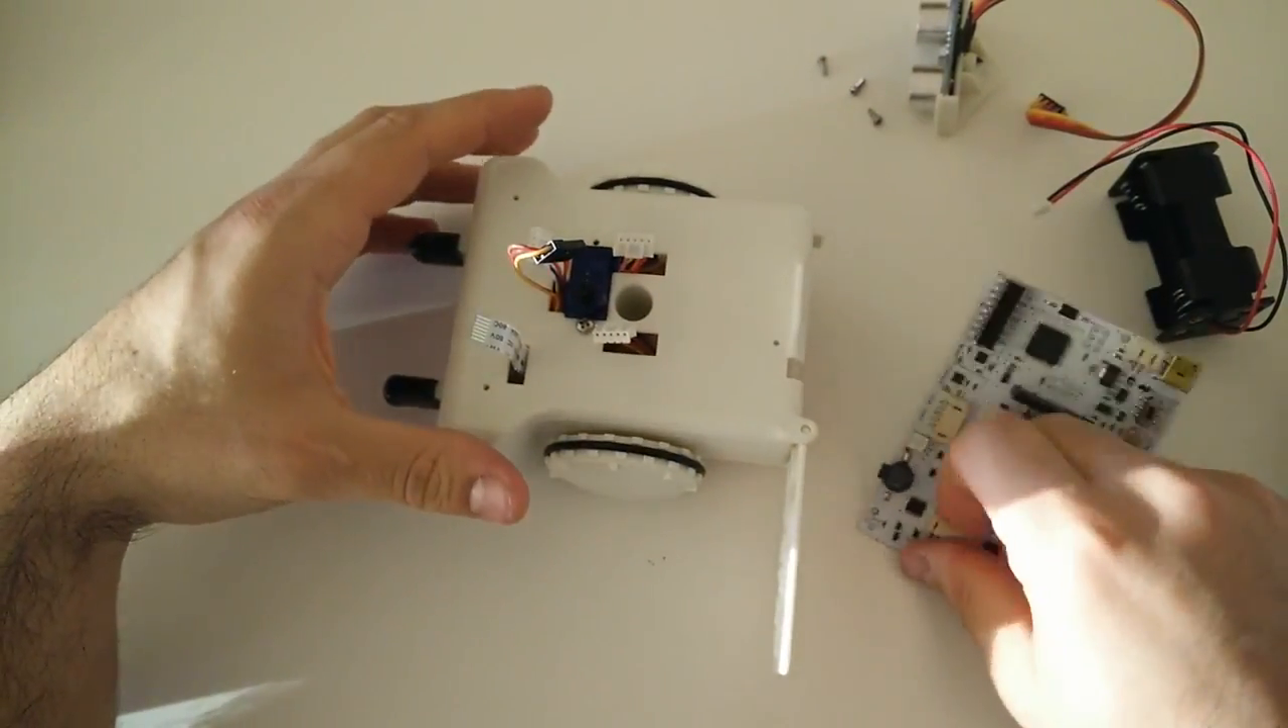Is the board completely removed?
Yes.